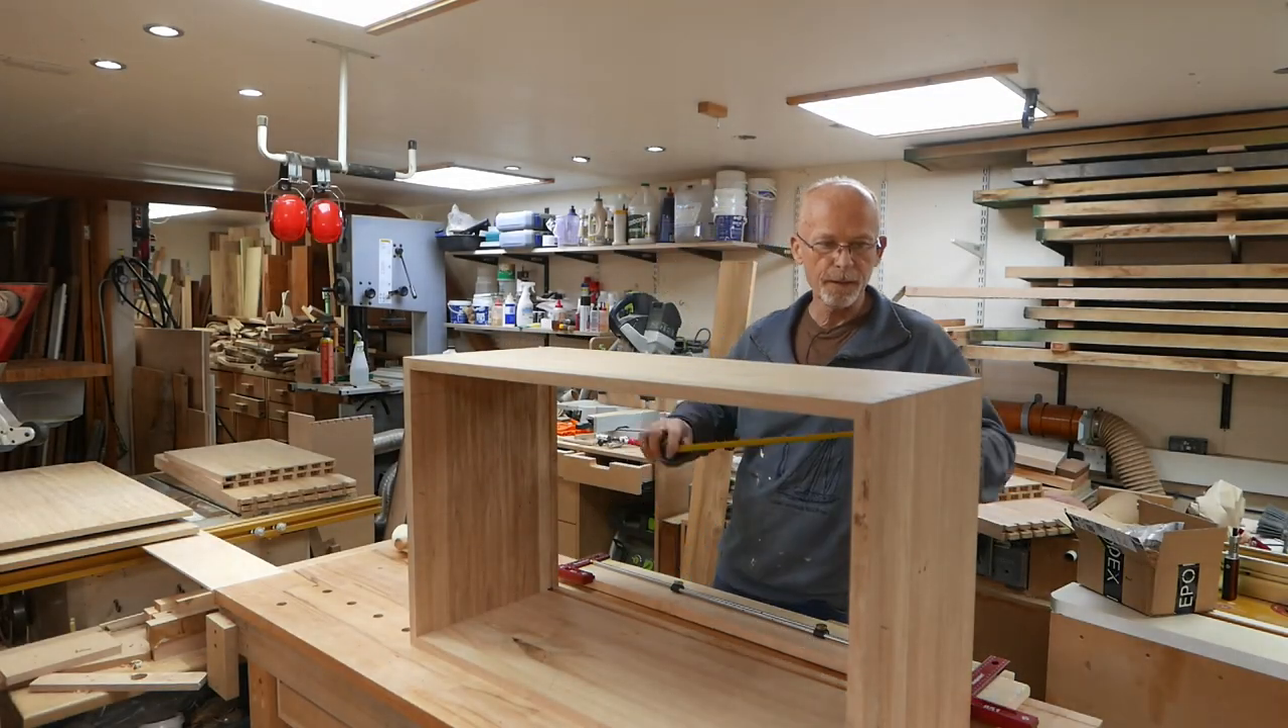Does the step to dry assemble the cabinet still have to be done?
No.